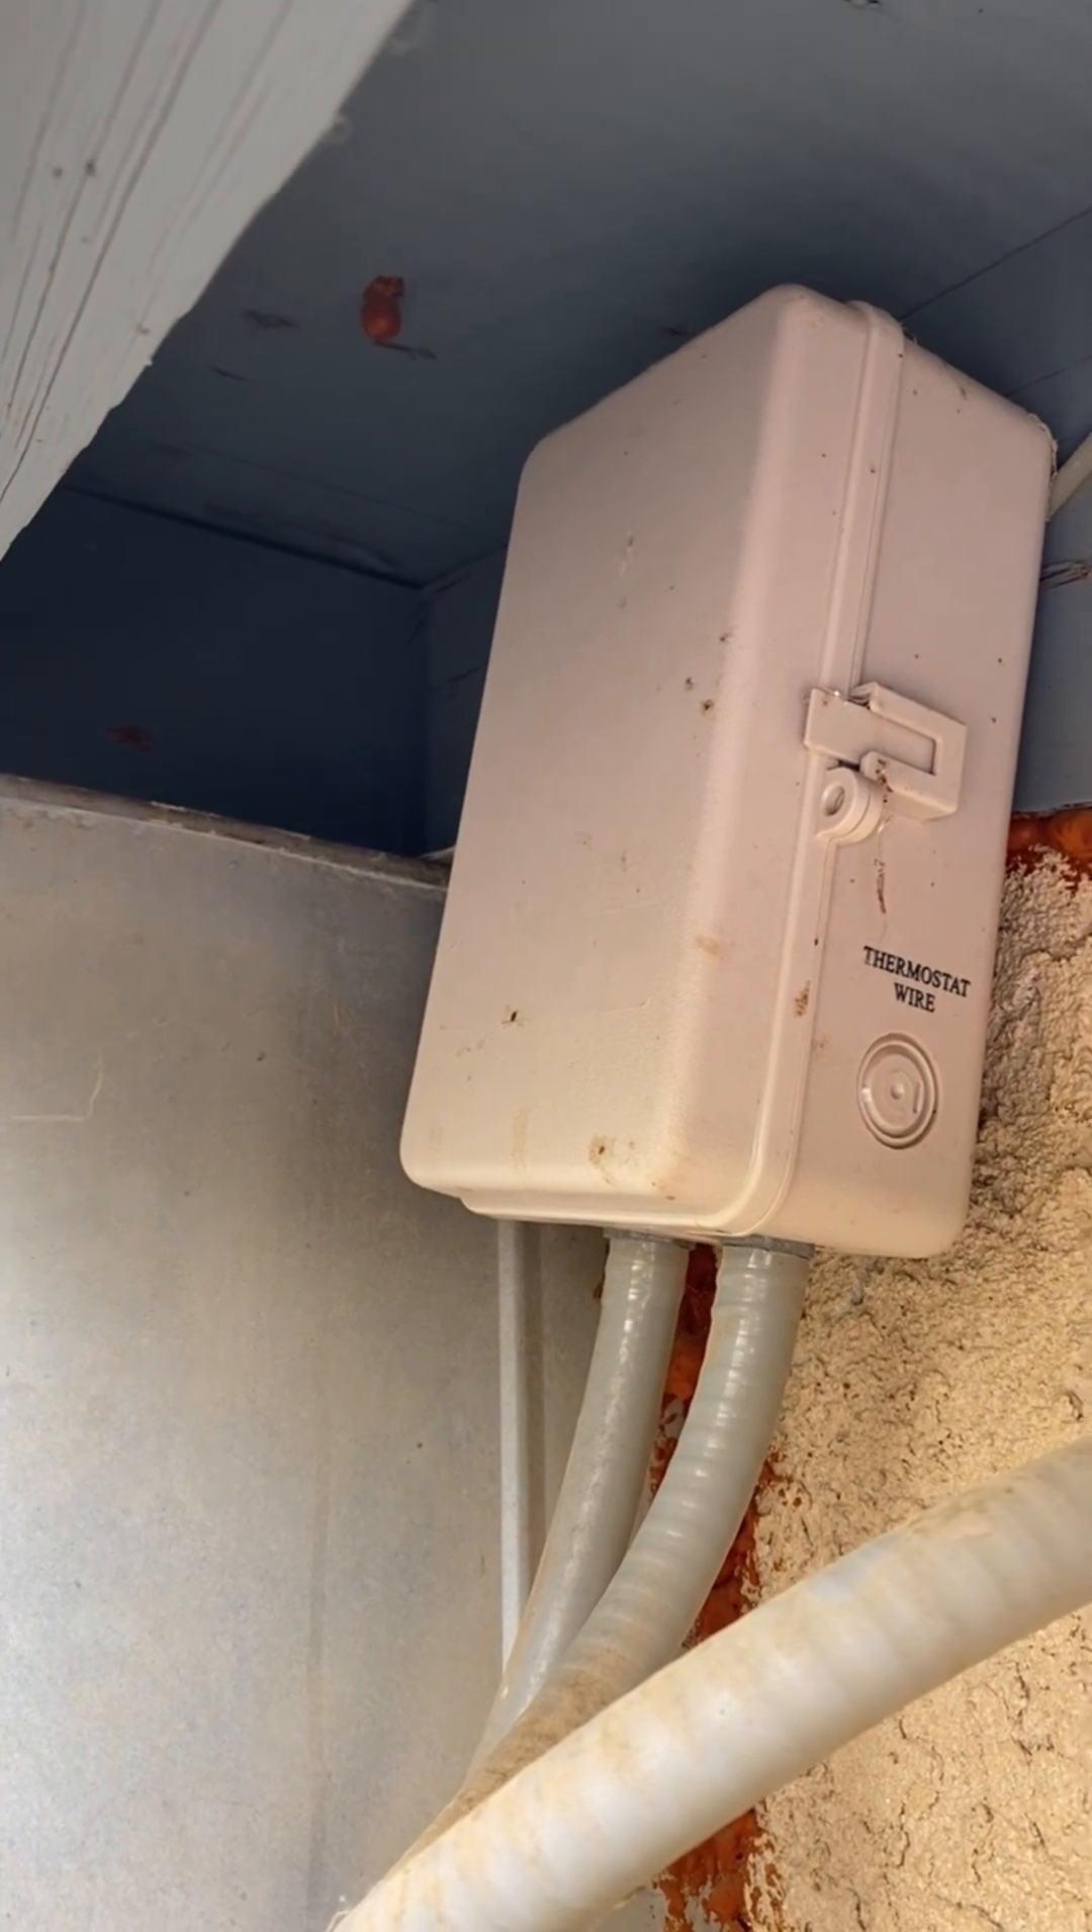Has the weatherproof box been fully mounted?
Yes.